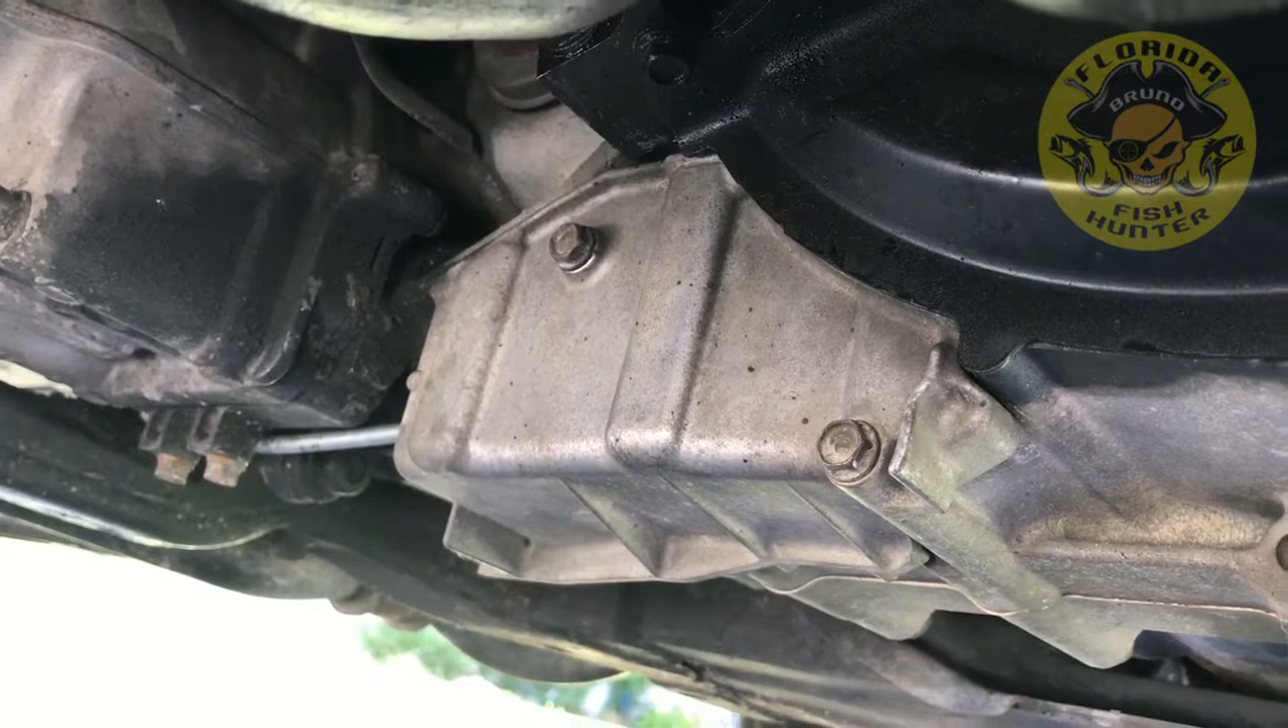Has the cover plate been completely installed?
Yes.